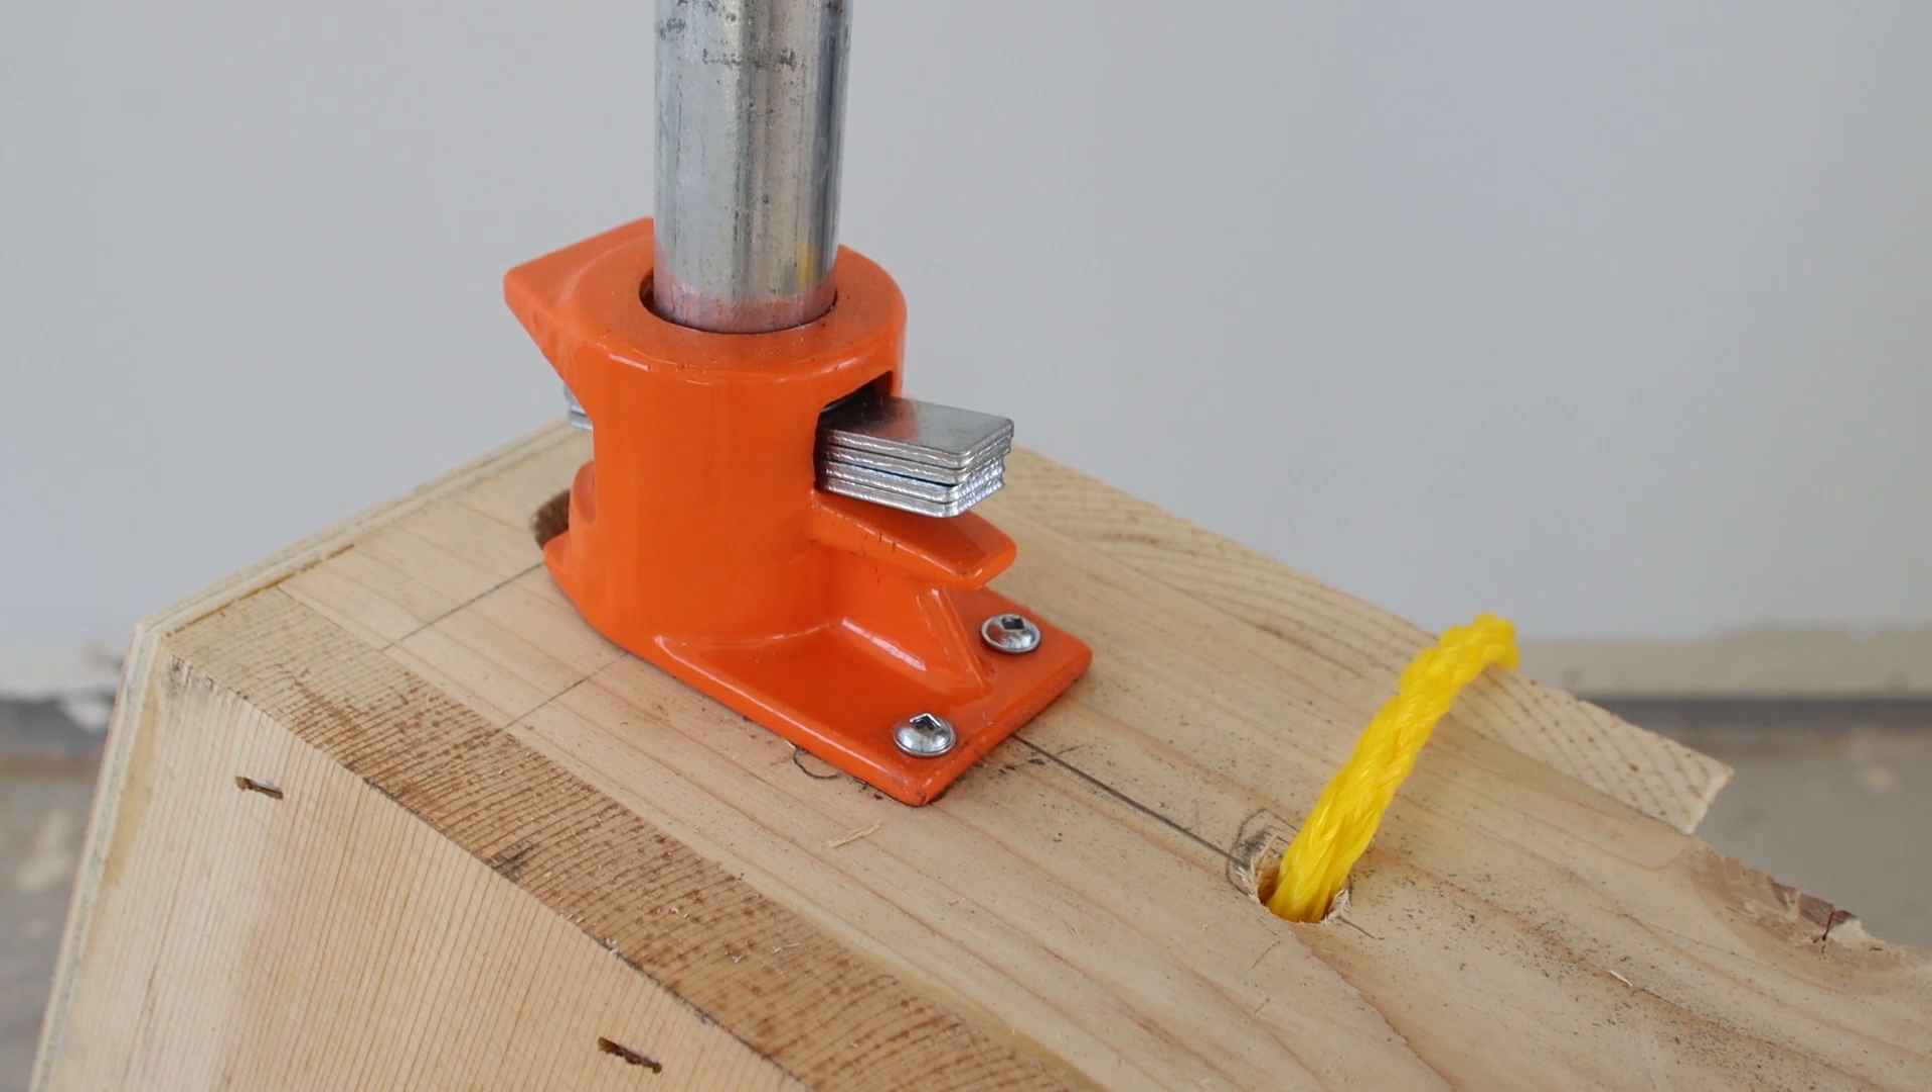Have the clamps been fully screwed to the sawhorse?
Yes.